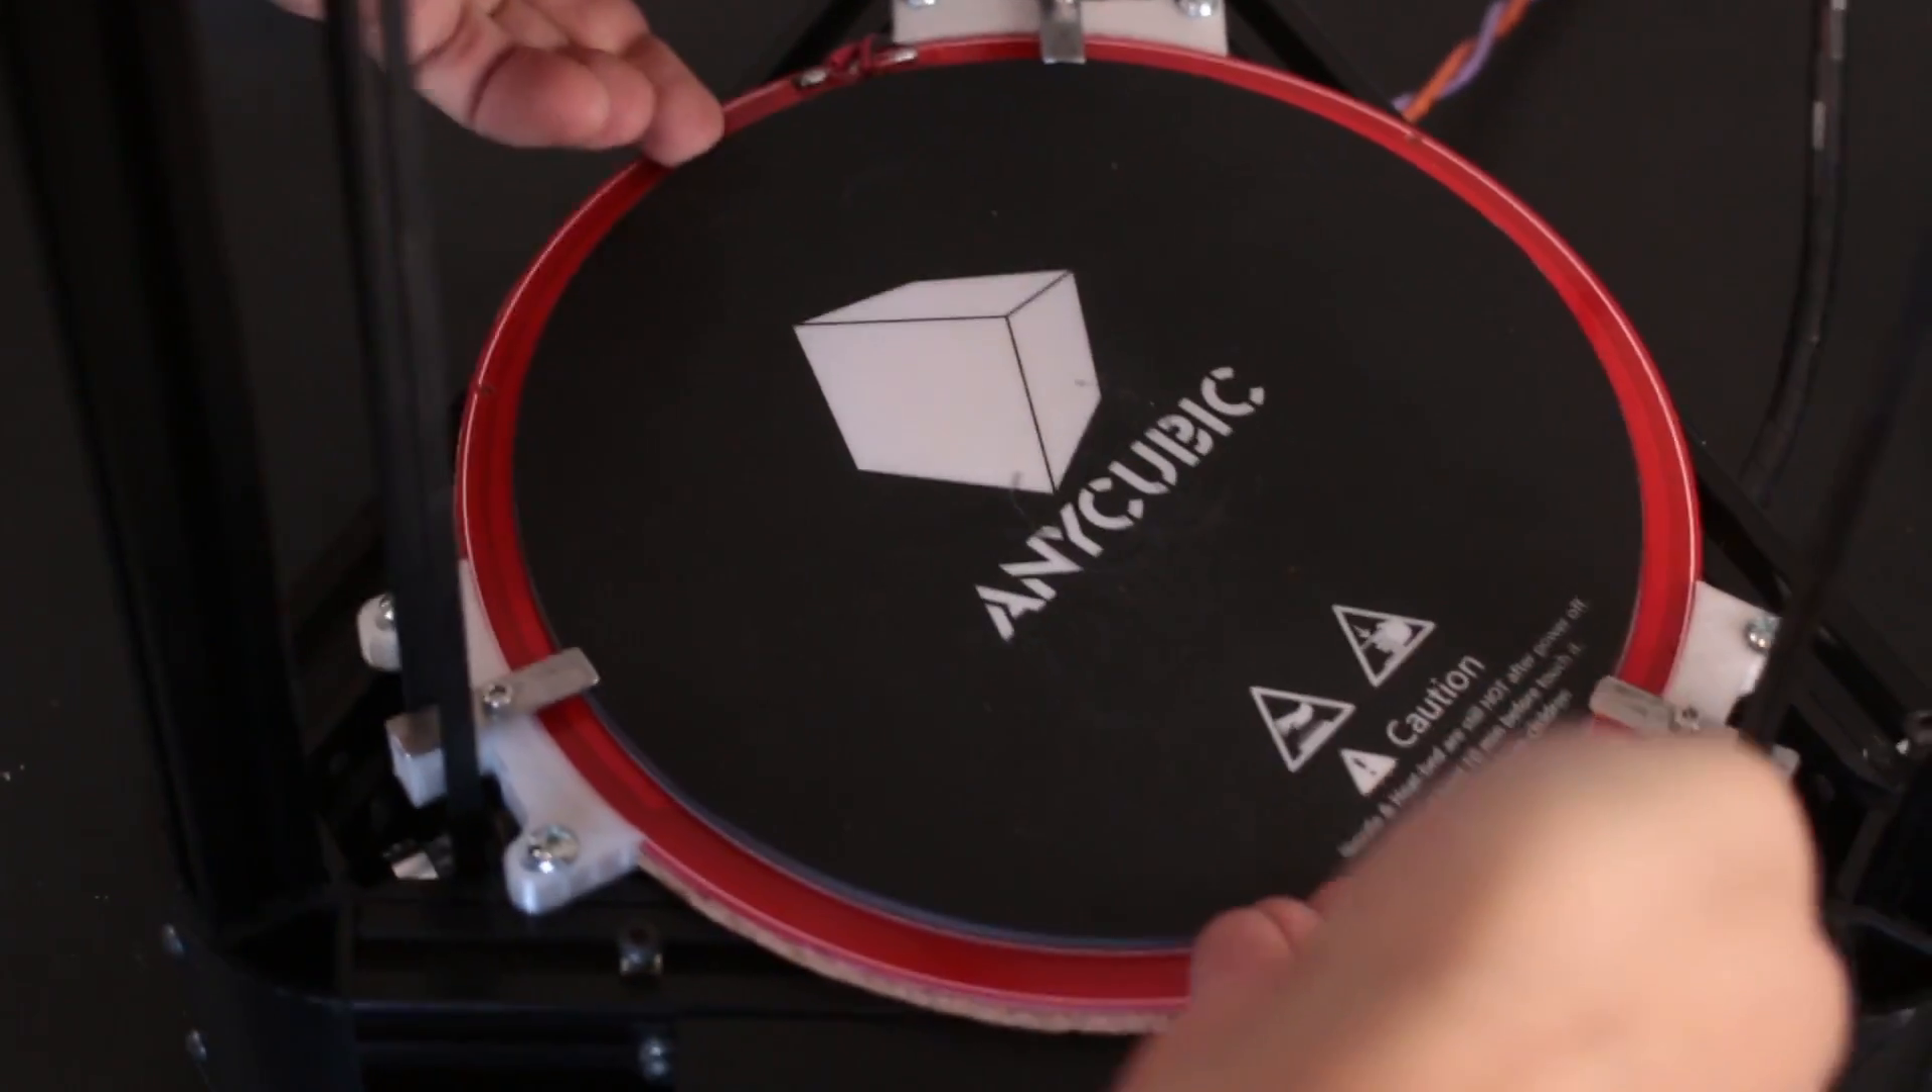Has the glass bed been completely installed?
Yes.